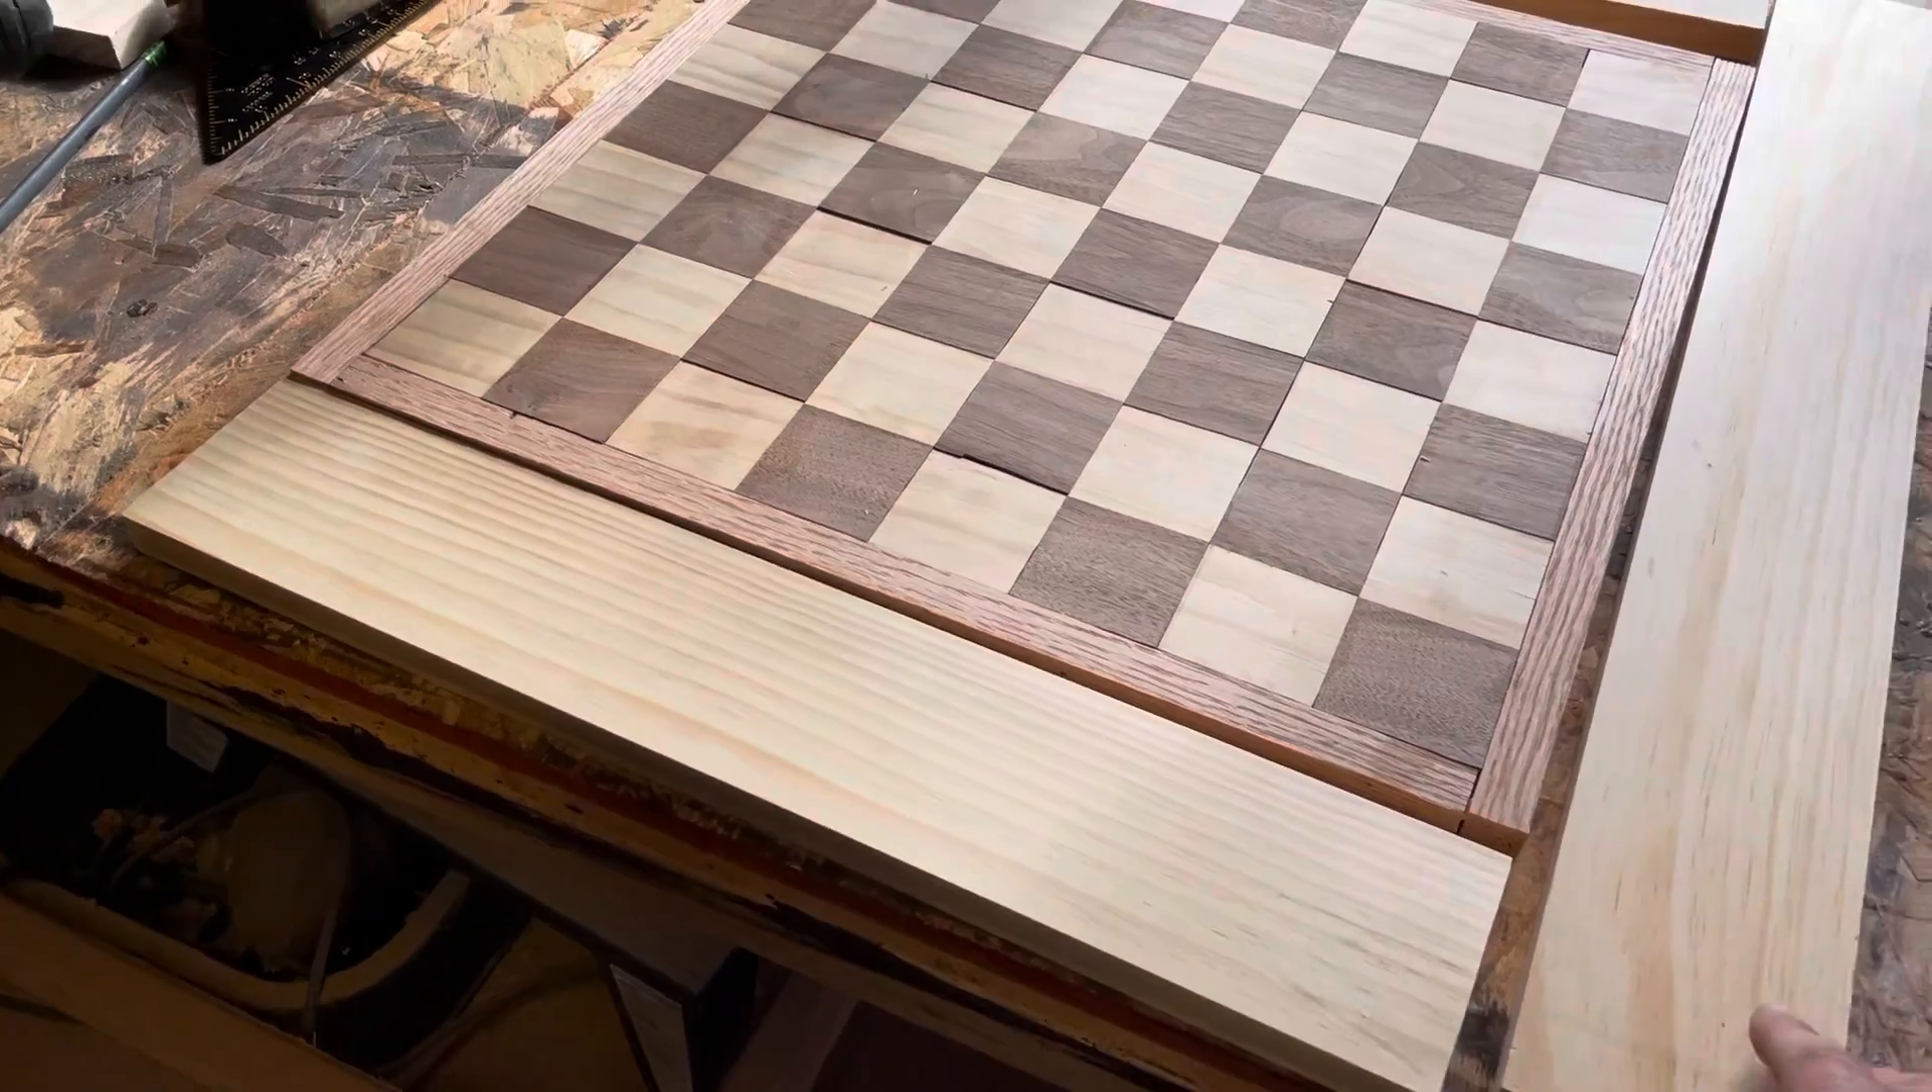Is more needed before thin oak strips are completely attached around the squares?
No.